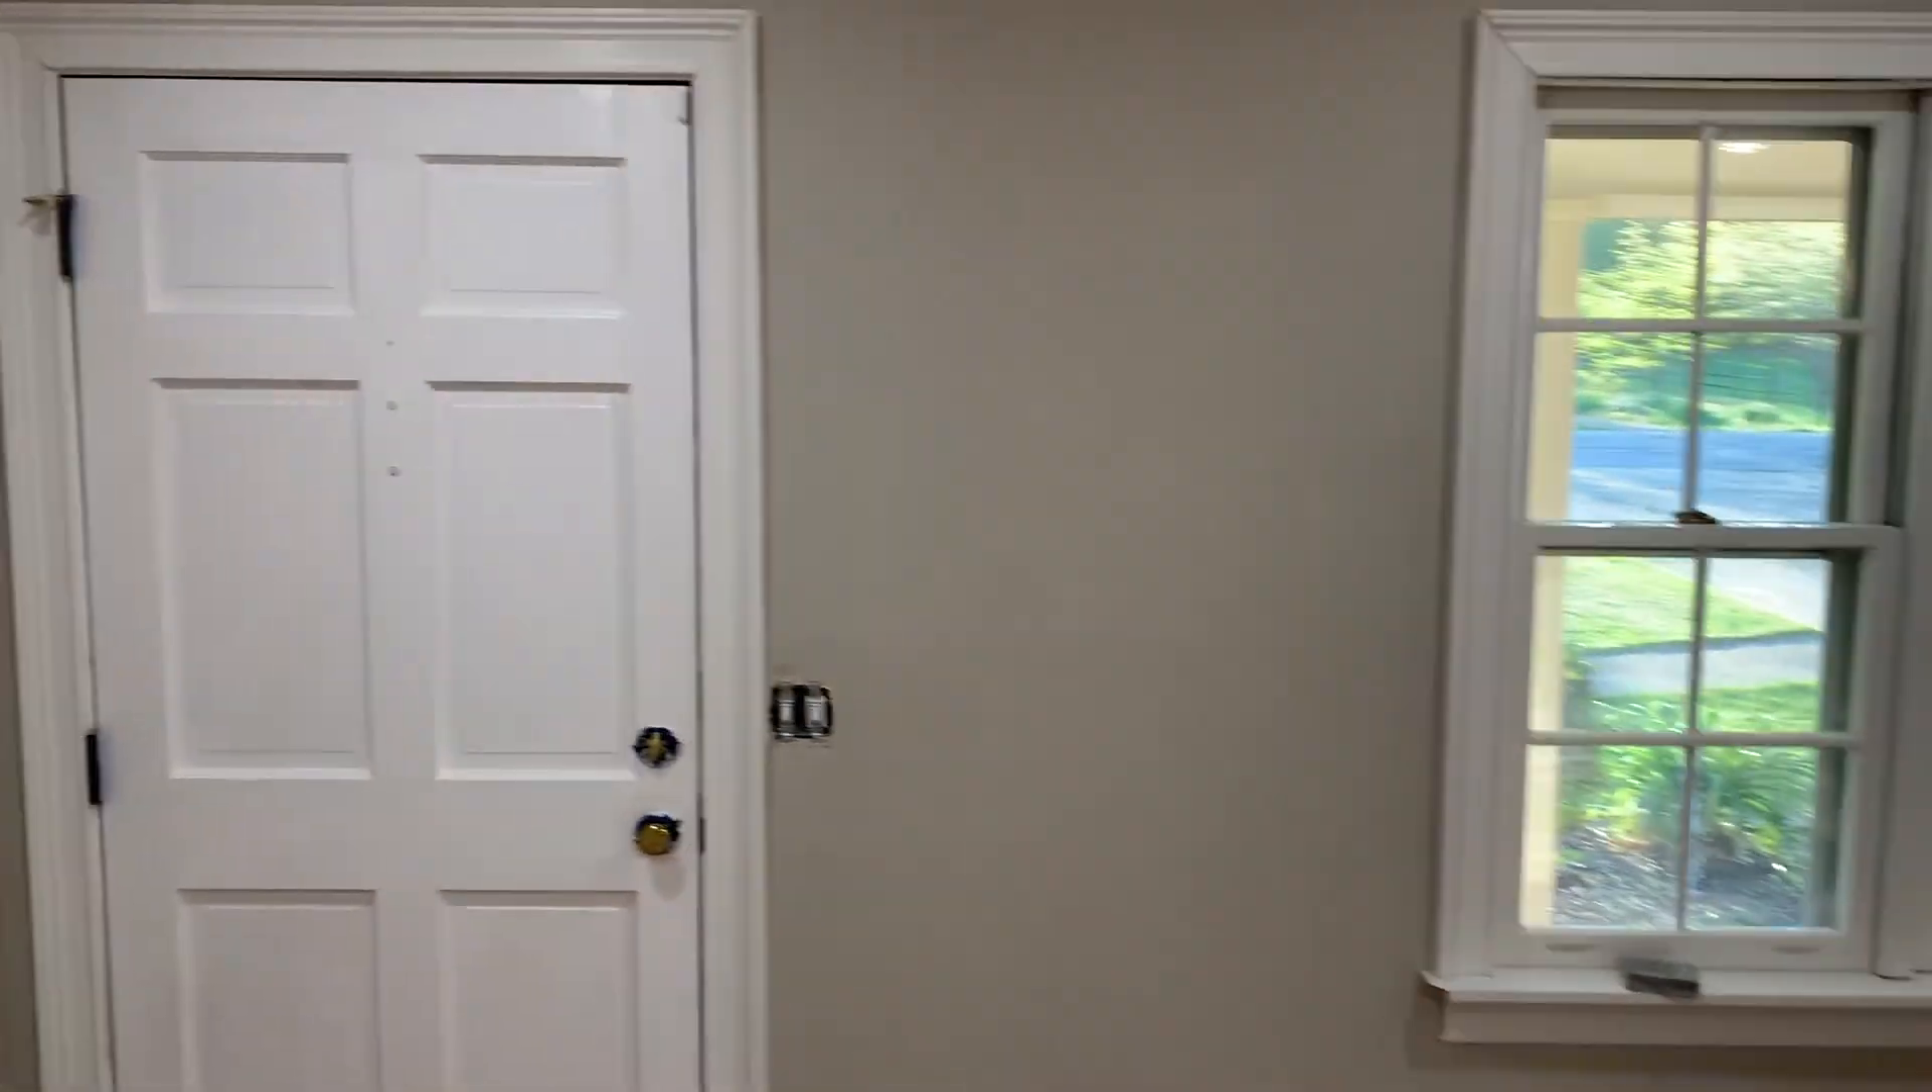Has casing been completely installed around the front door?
Yes.